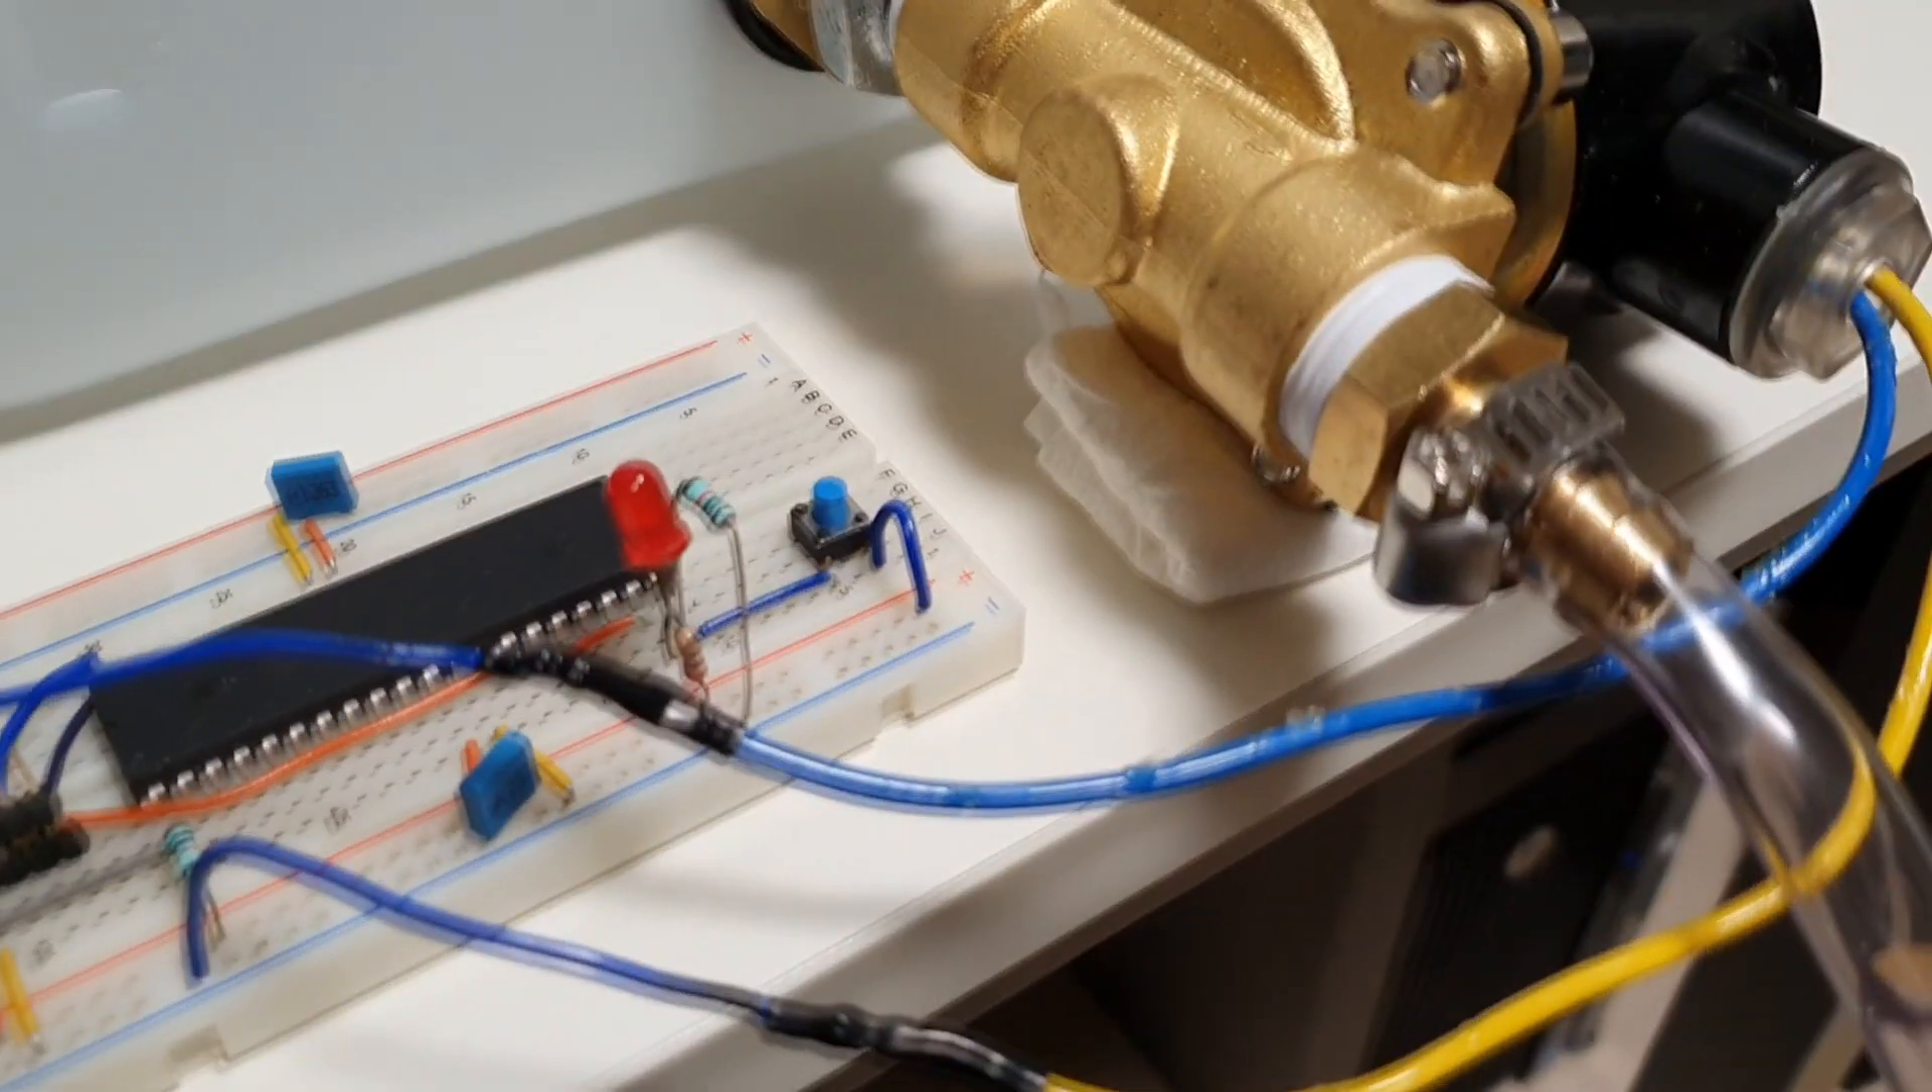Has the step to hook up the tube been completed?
Yes.